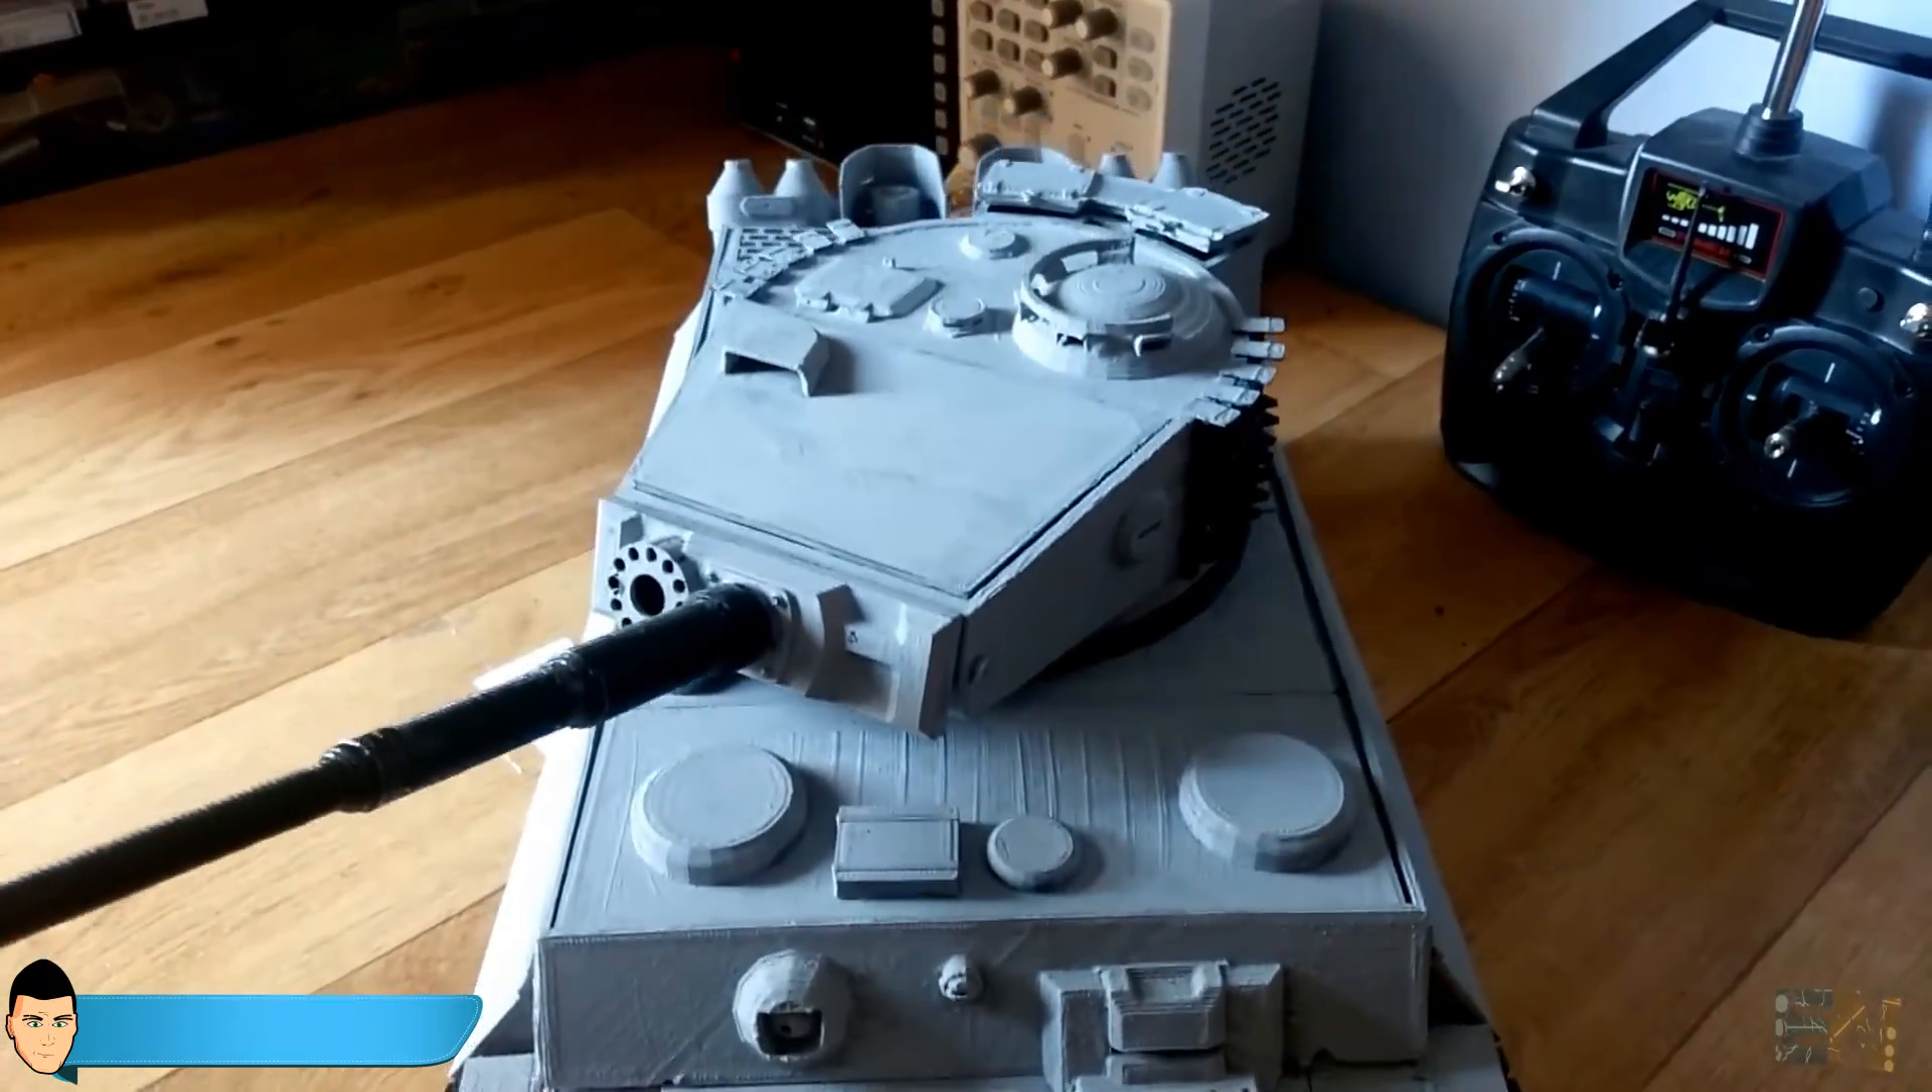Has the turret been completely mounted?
Yes.